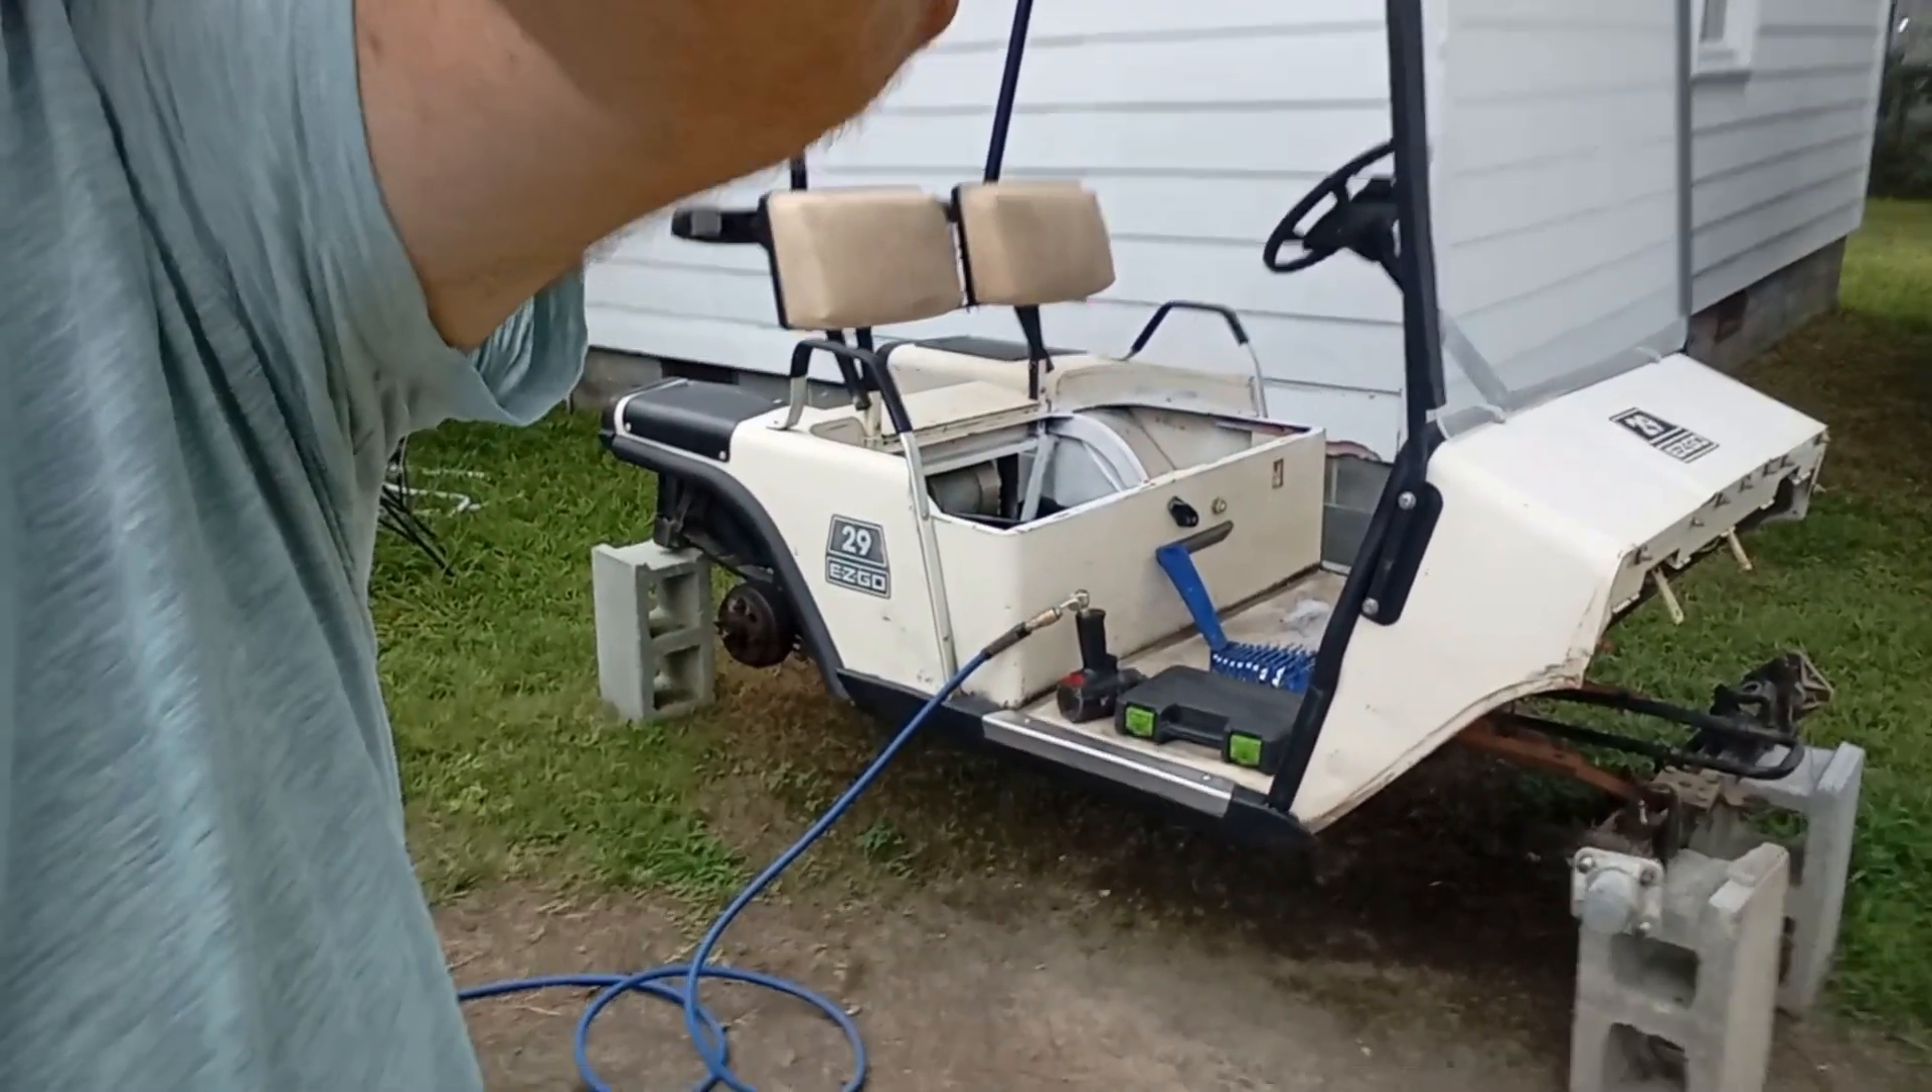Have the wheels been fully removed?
Yes.